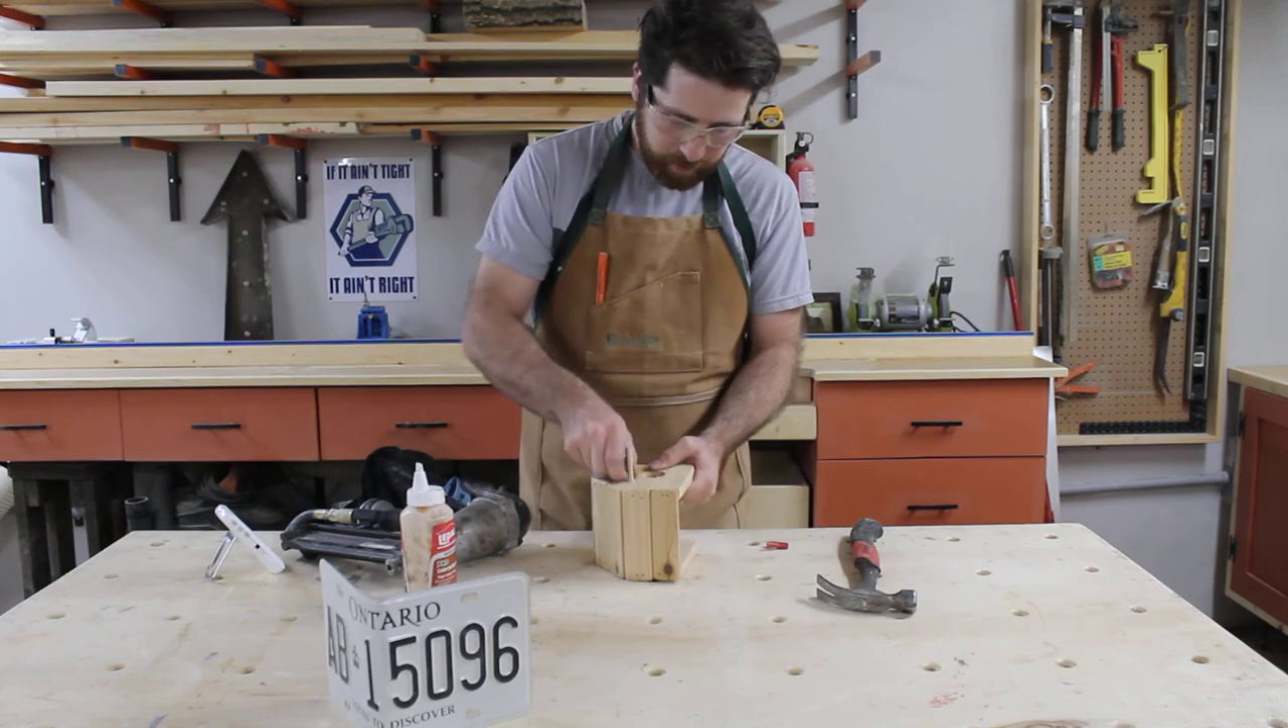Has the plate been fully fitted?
No.